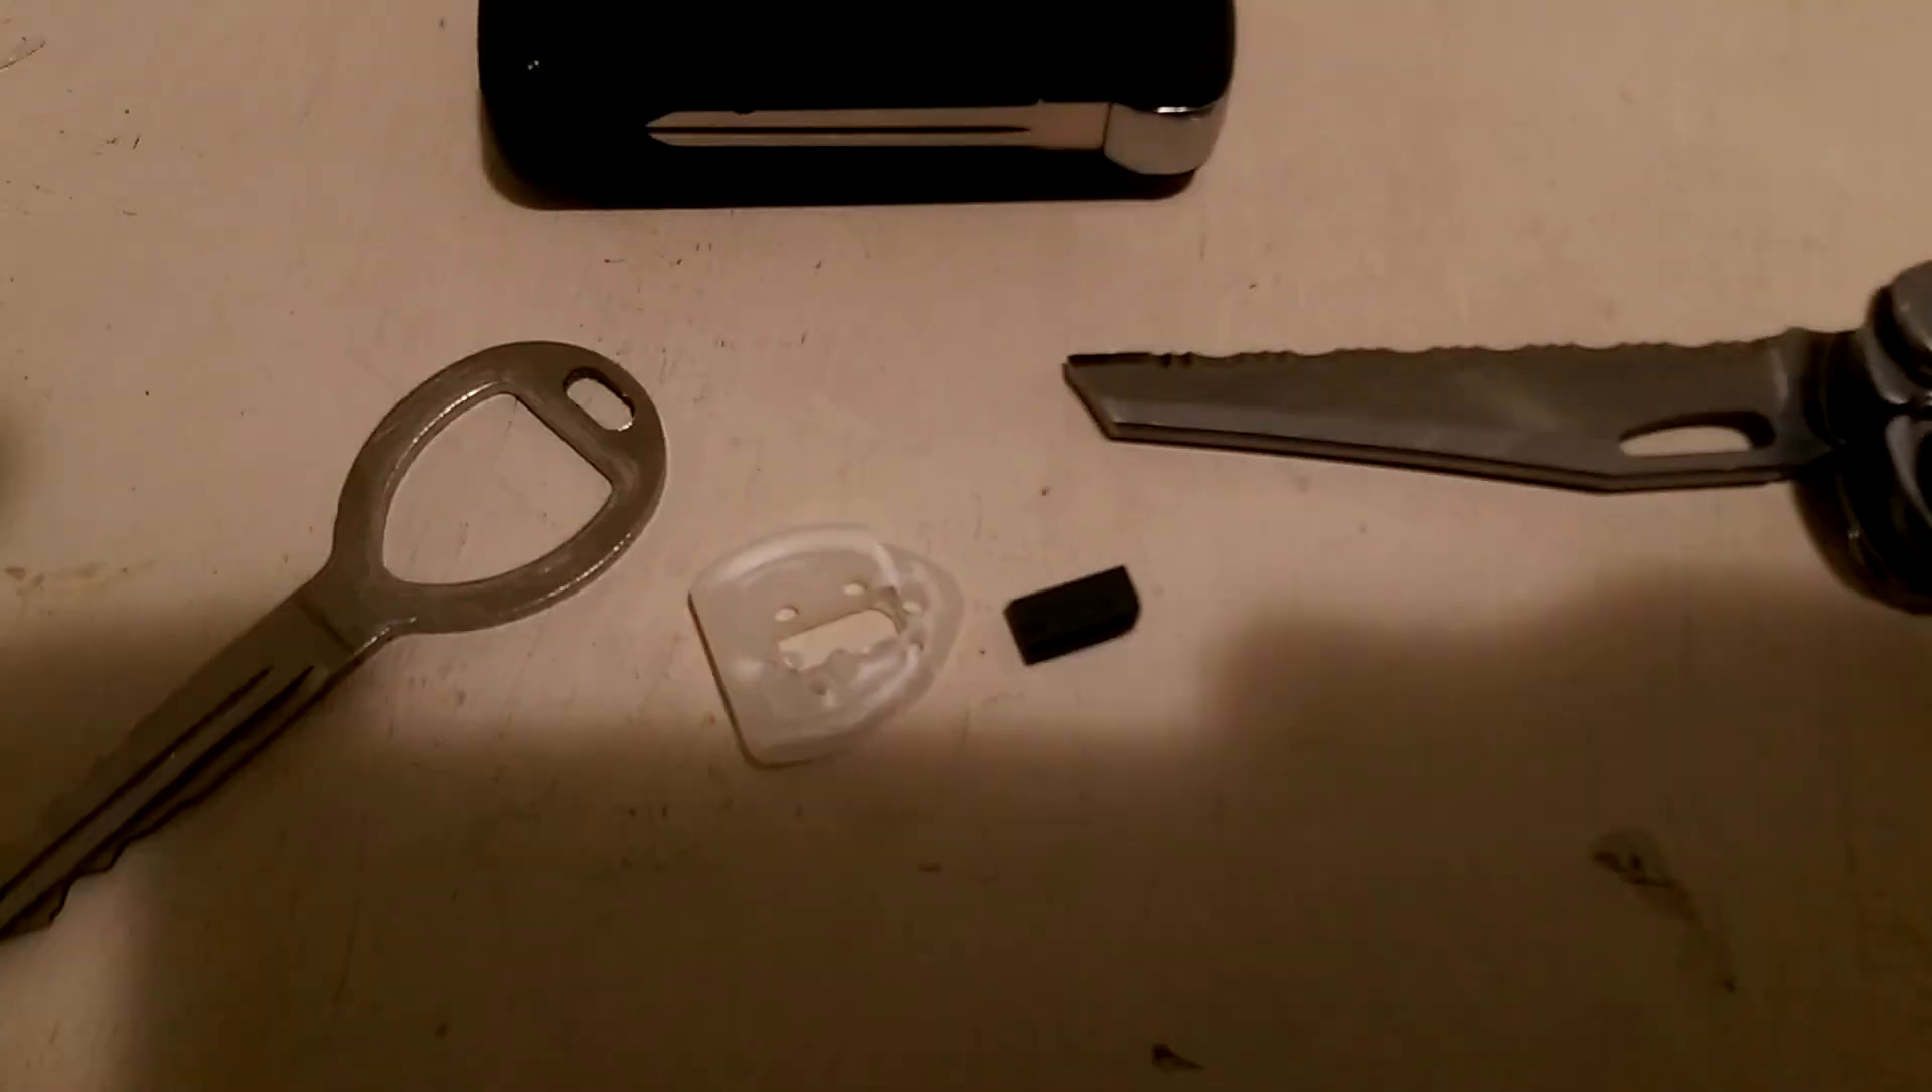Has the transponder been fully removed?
Yes.